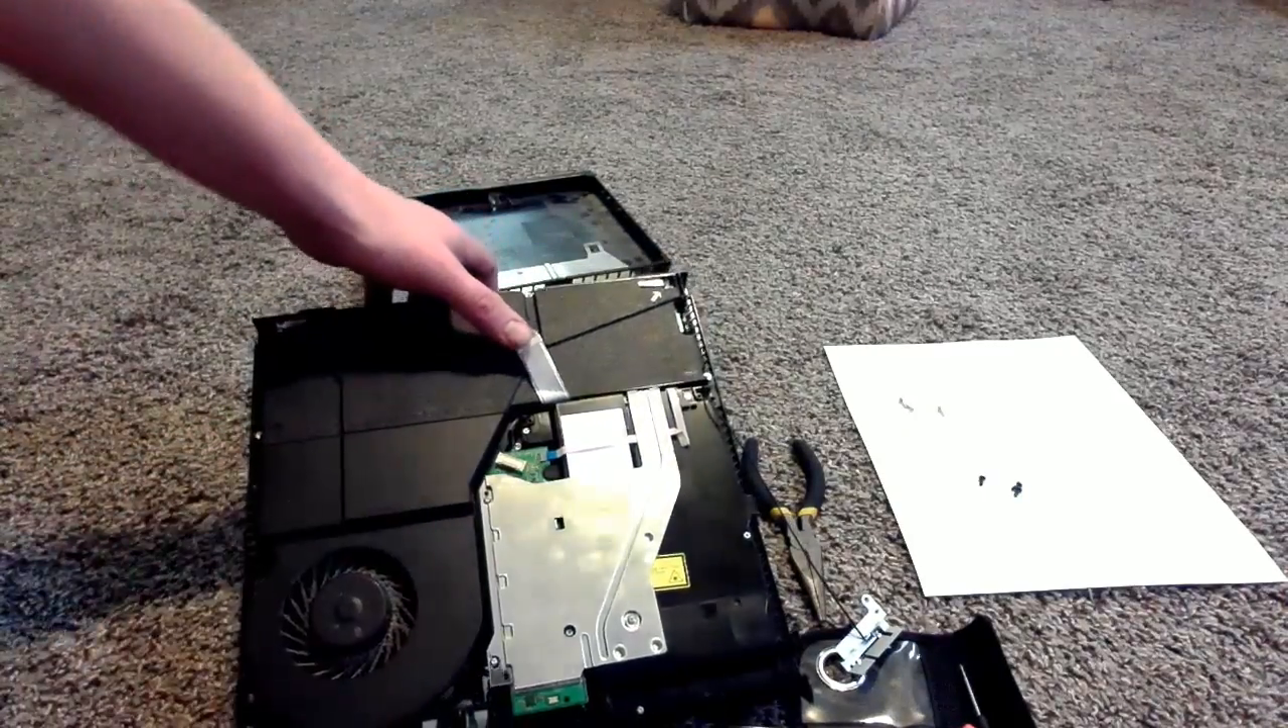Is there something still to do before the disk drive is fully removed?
Yes.